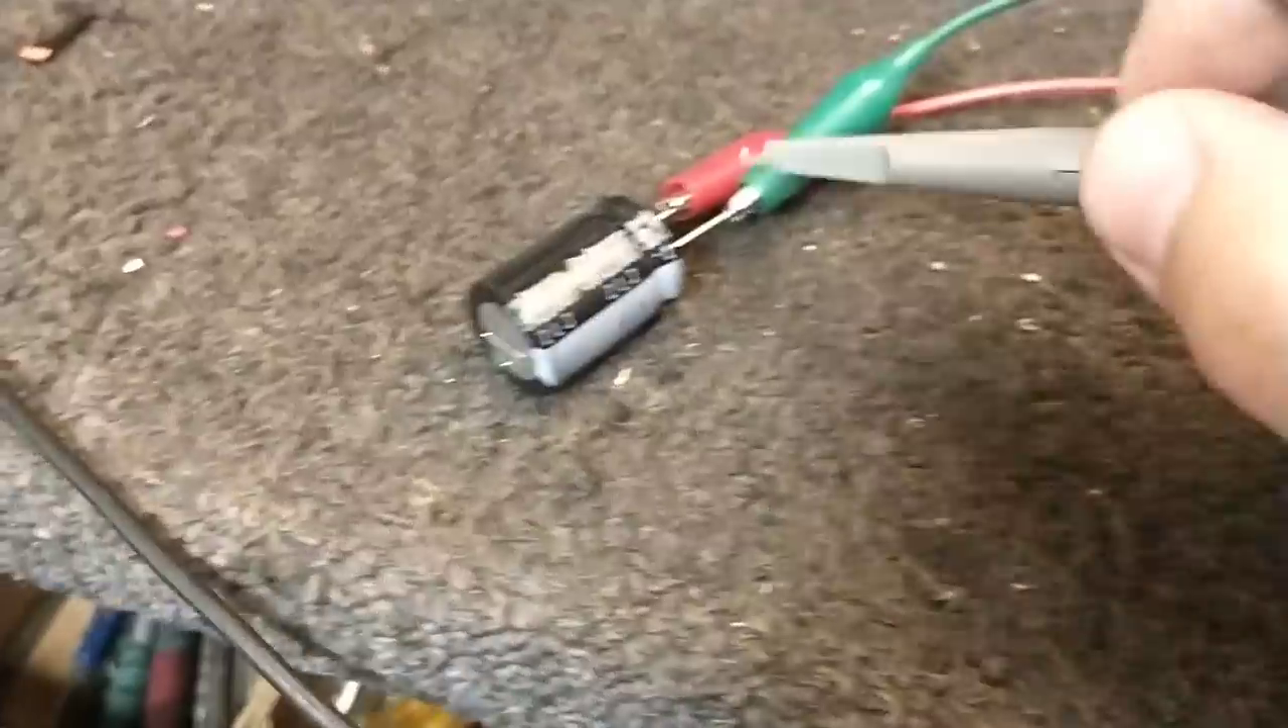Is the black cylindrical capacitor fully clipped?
Yes.